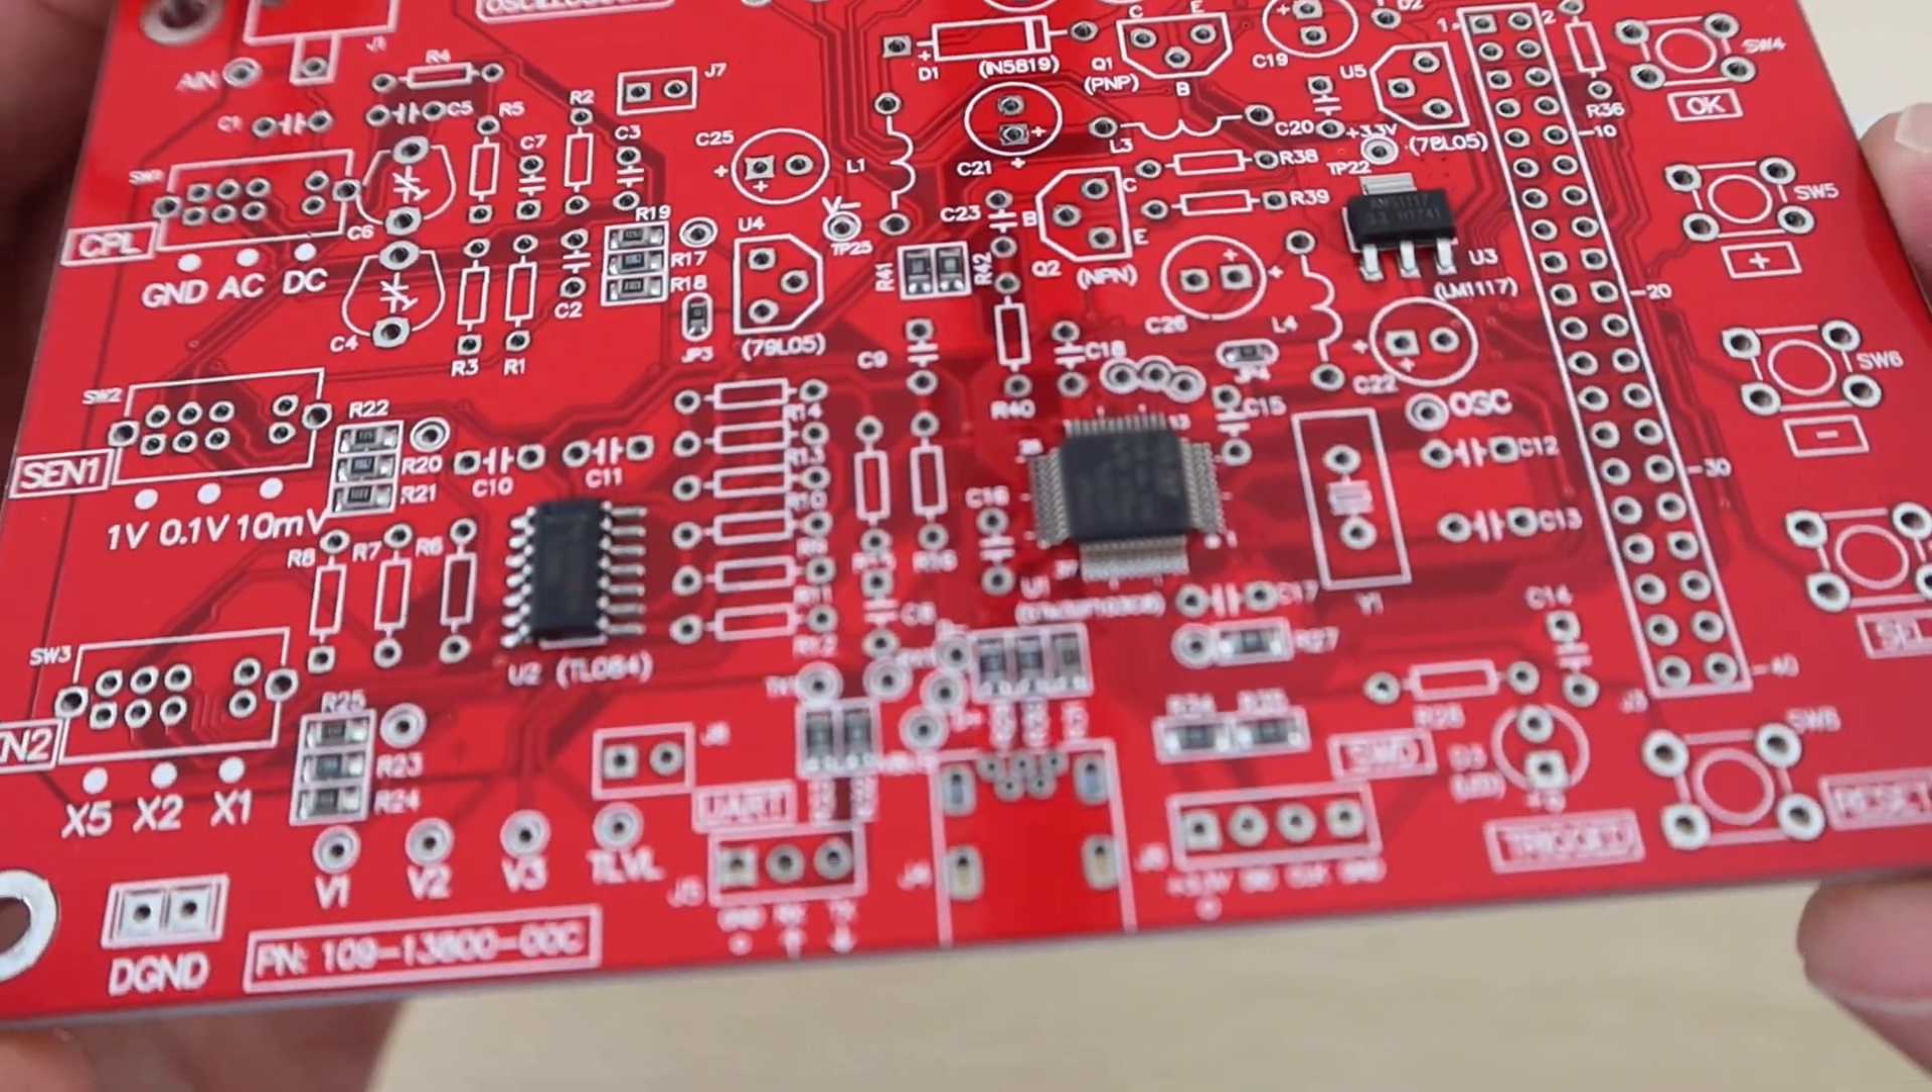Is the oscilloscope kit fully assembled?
No.